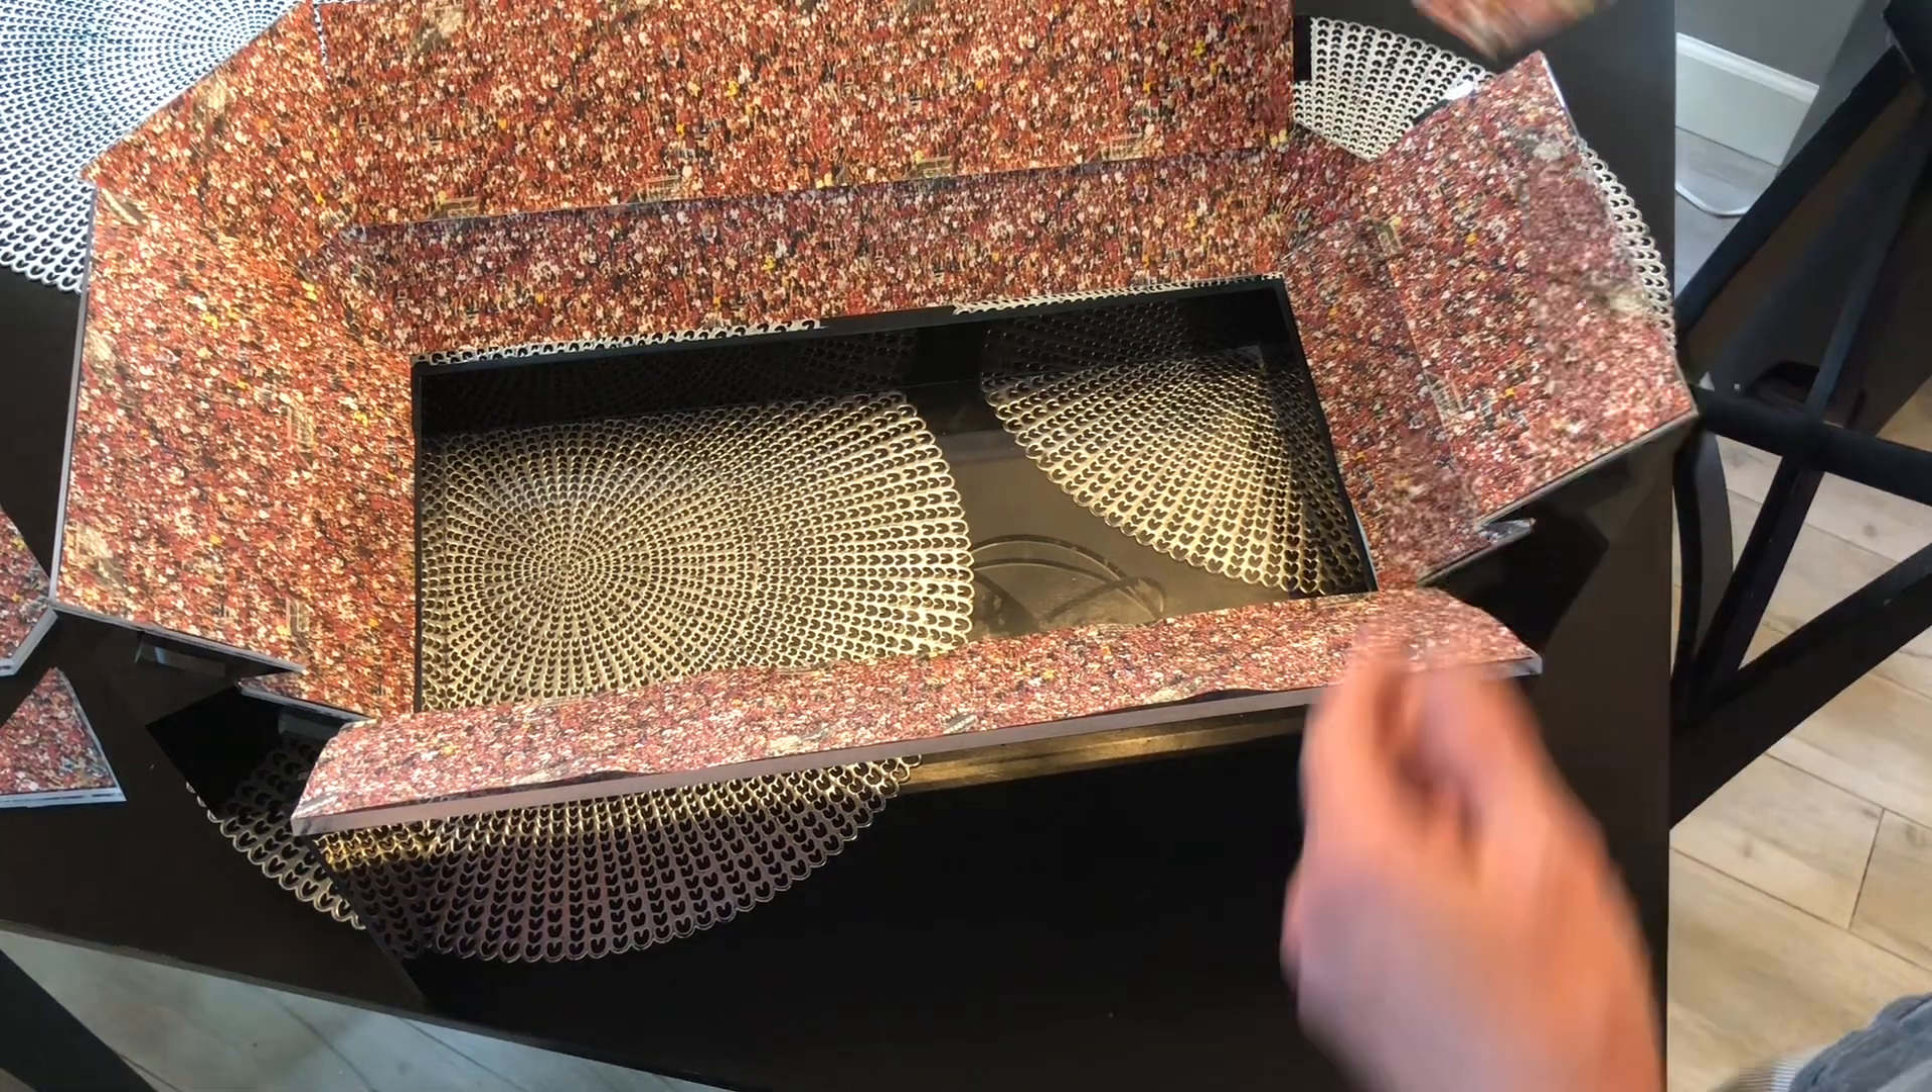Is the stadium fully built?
No.